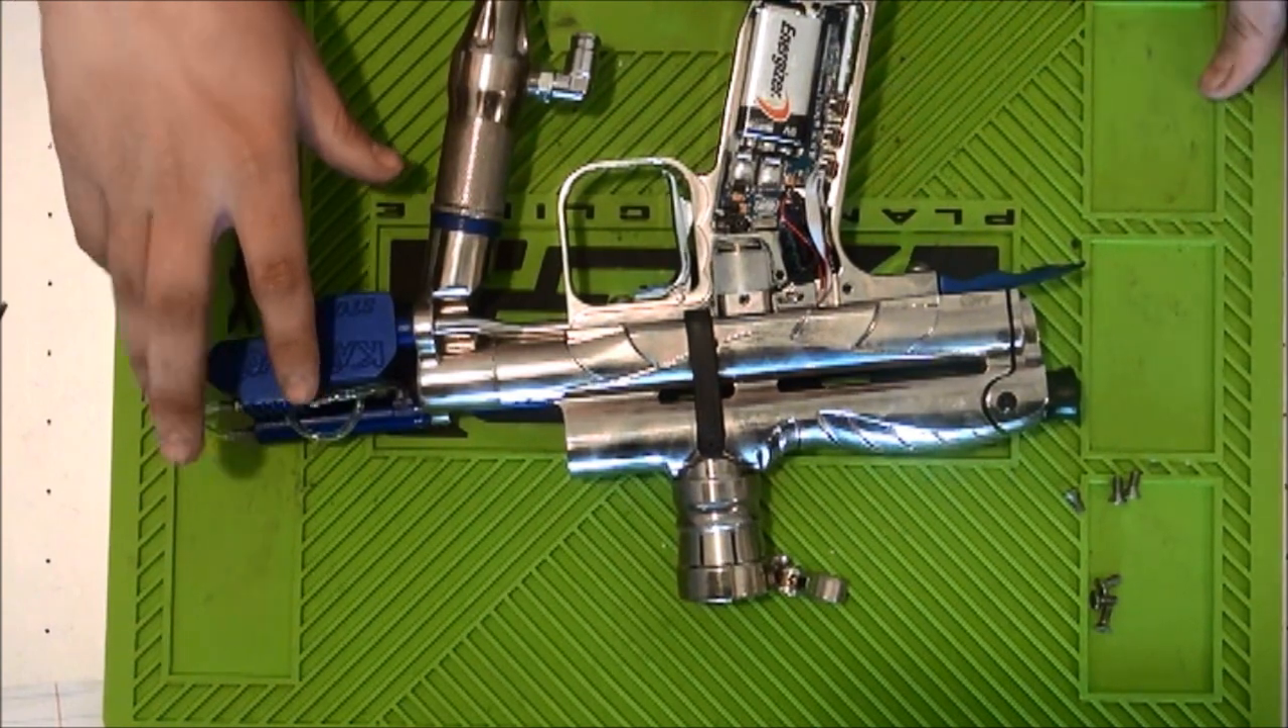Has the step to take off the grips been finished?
Yes.